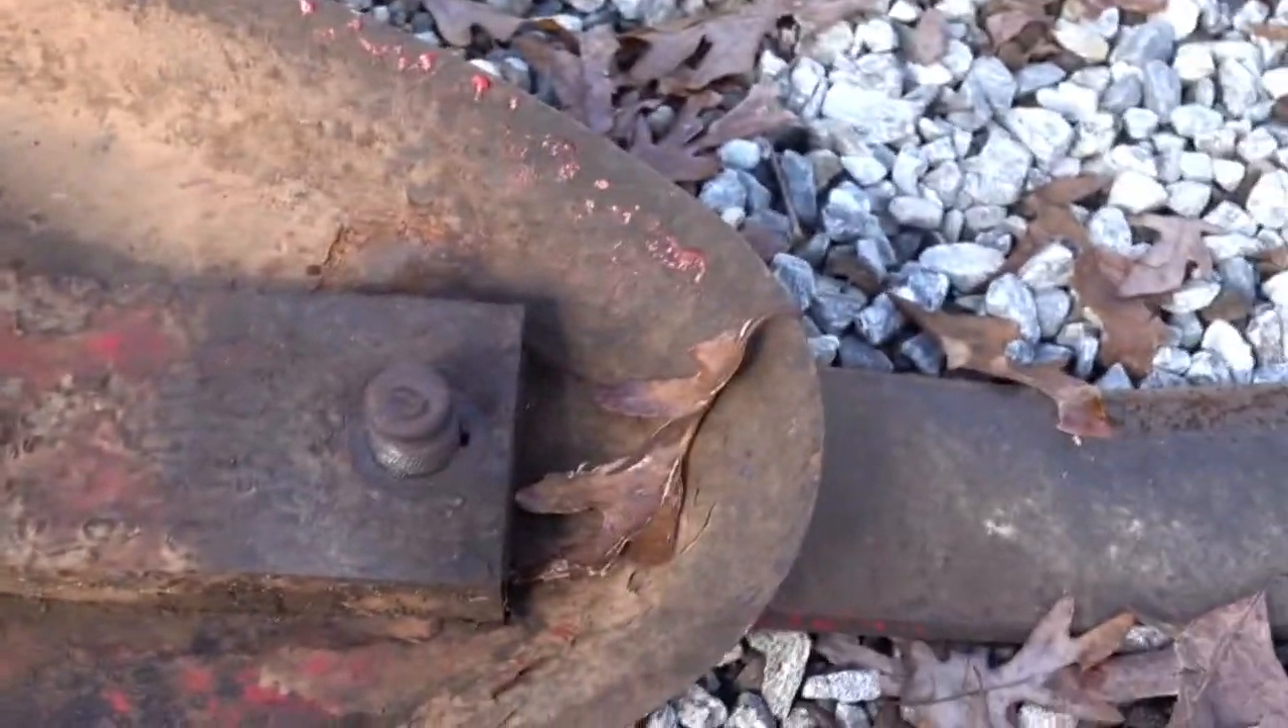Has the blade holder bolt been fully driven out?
No.